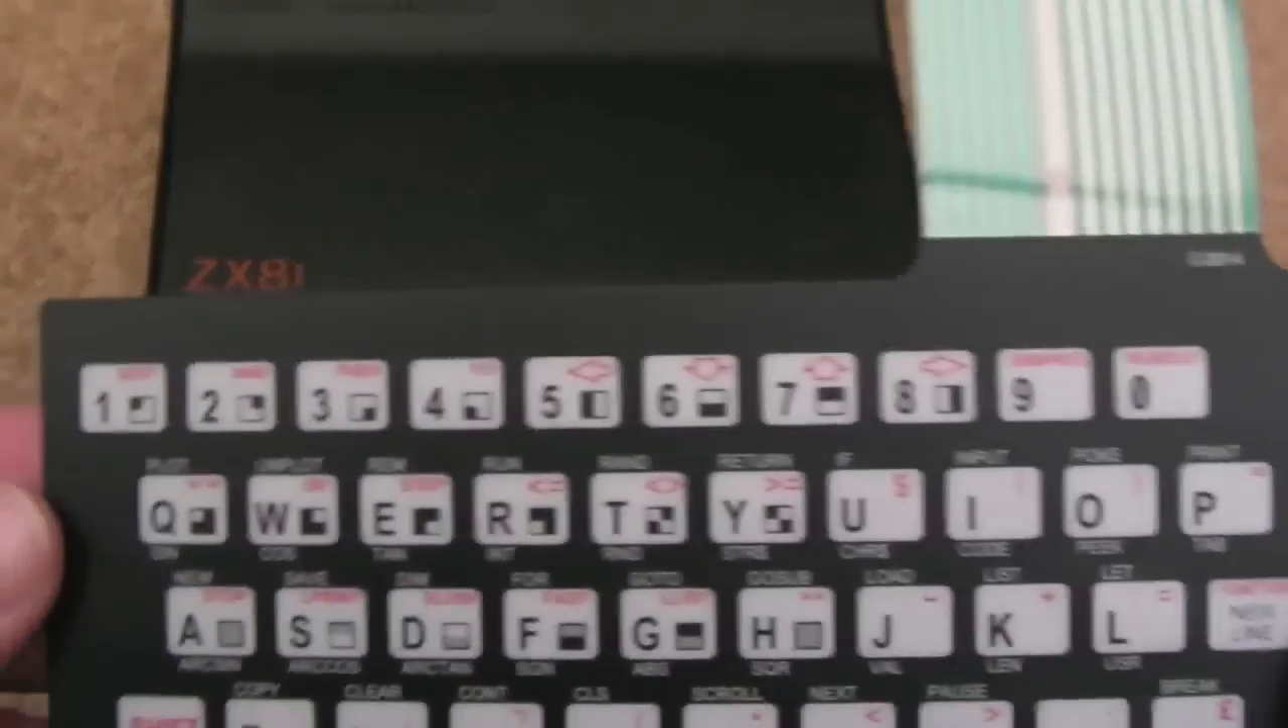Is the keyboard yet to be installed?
Yes.